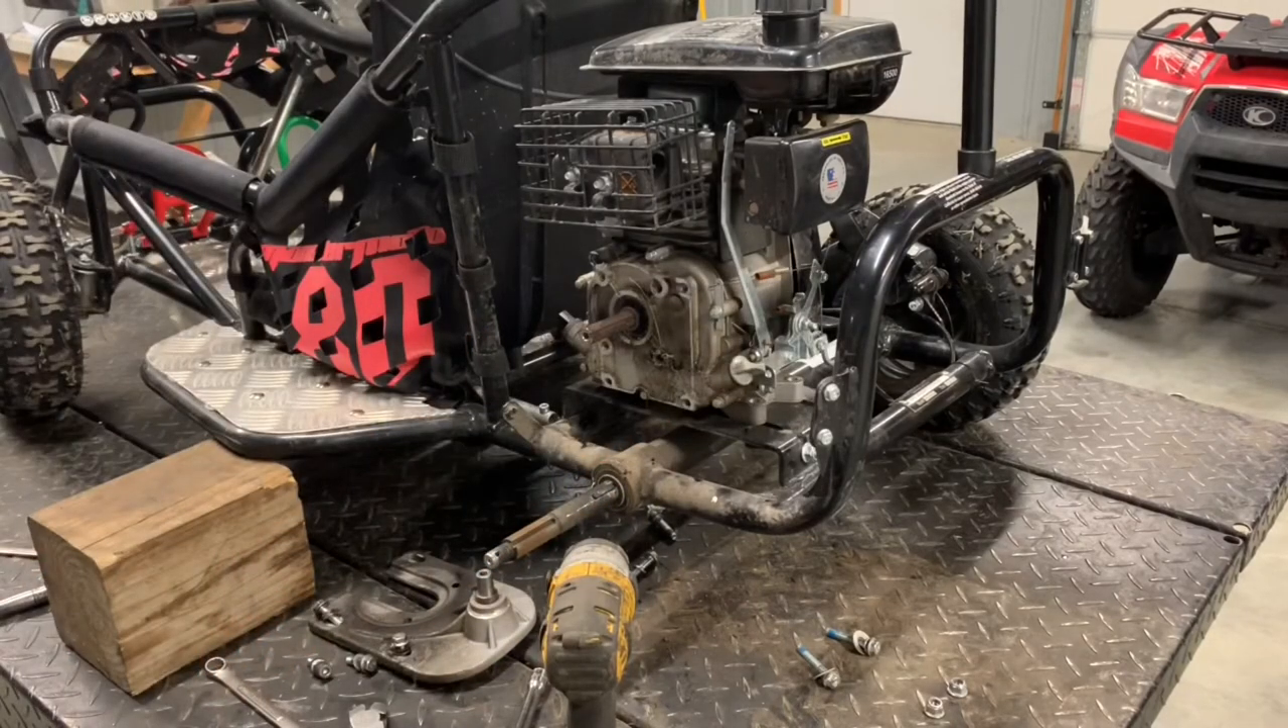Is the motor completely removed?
No.